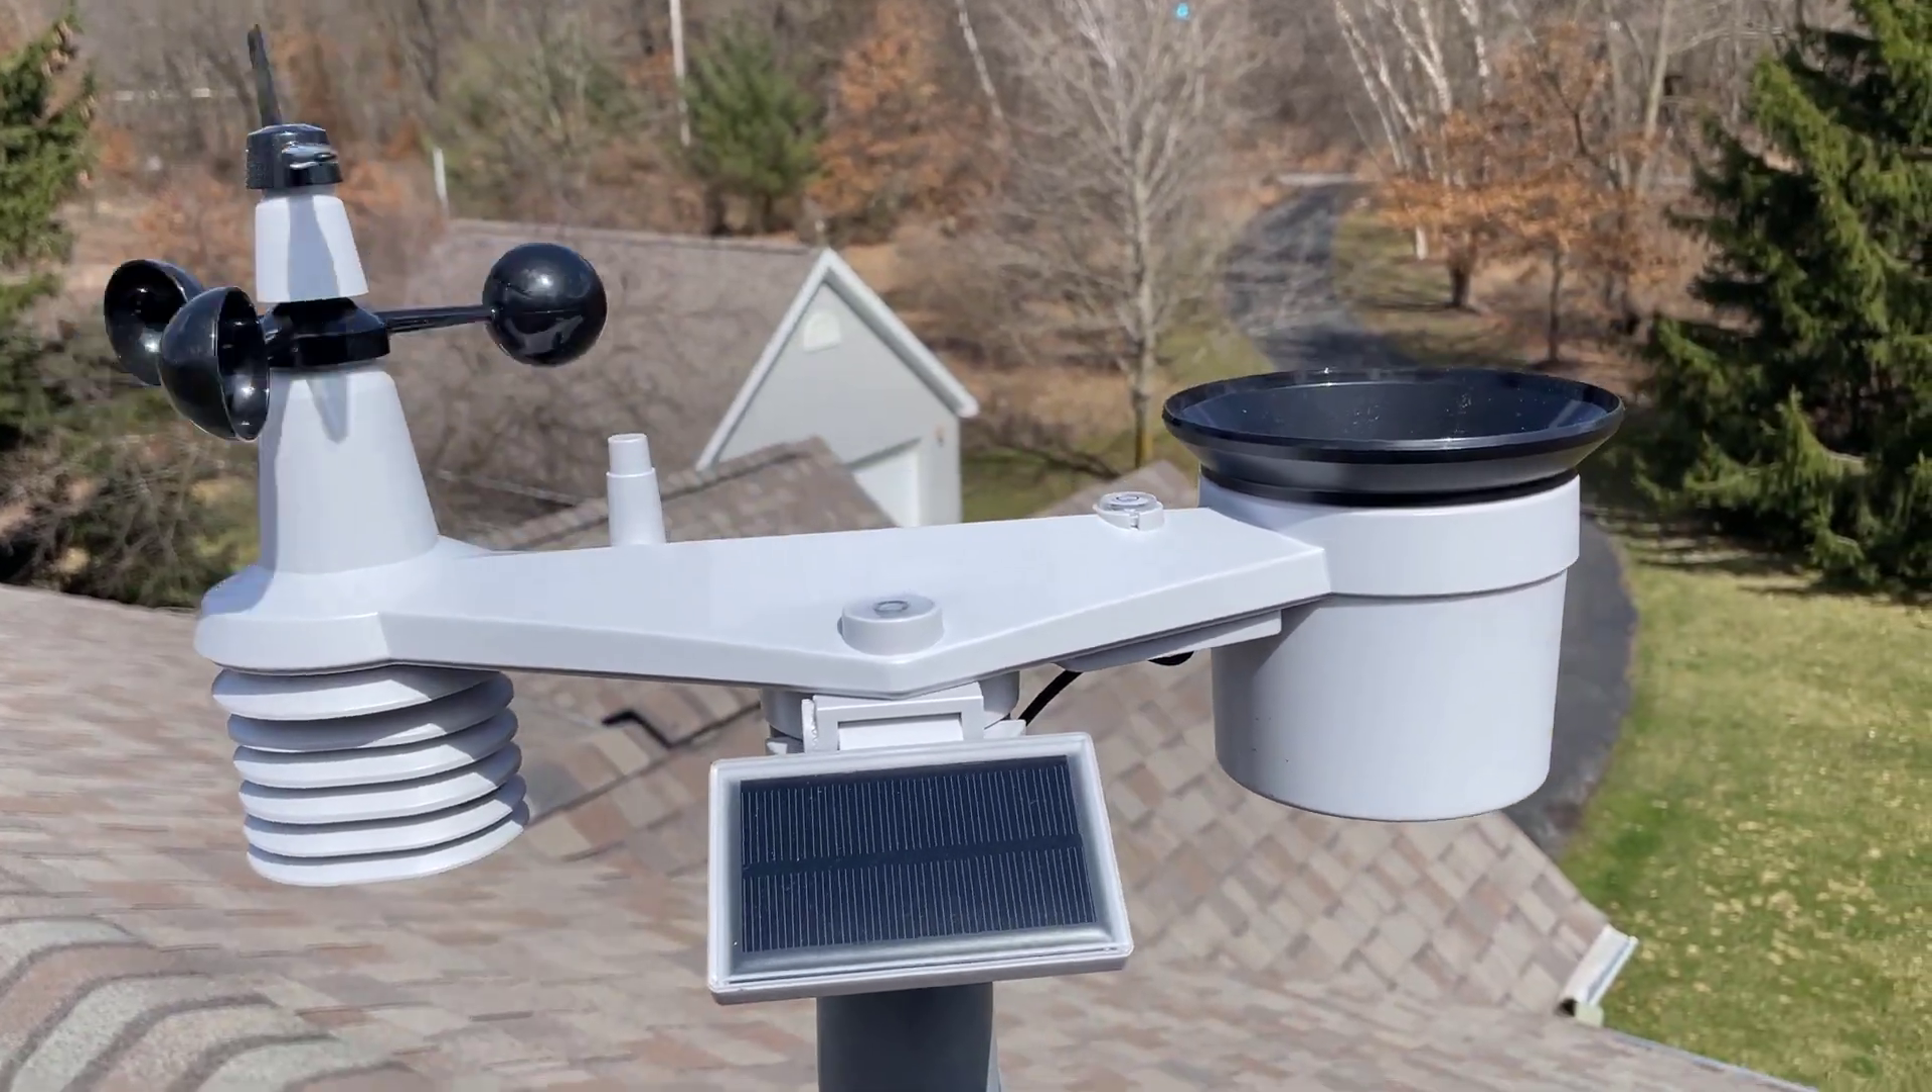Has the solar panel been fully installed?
Yes.